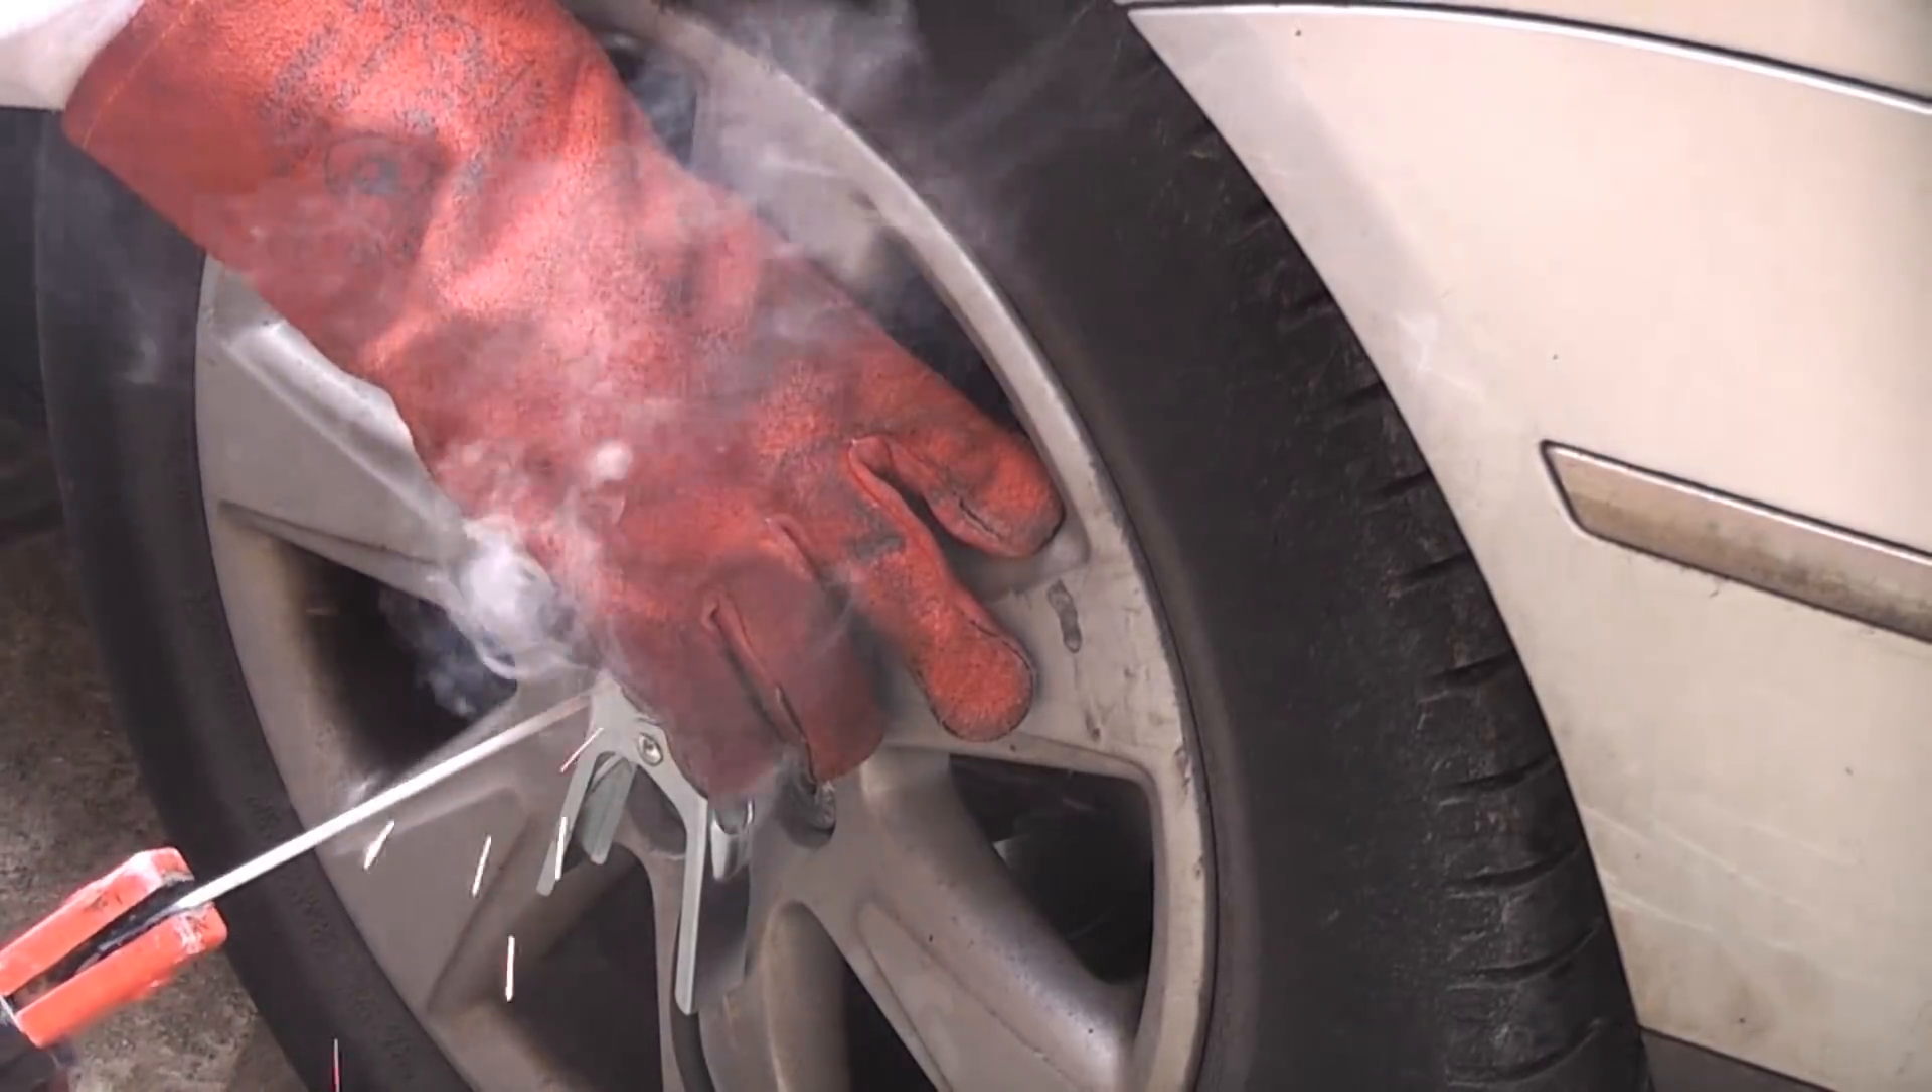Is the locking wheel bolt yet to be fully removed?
Yes.